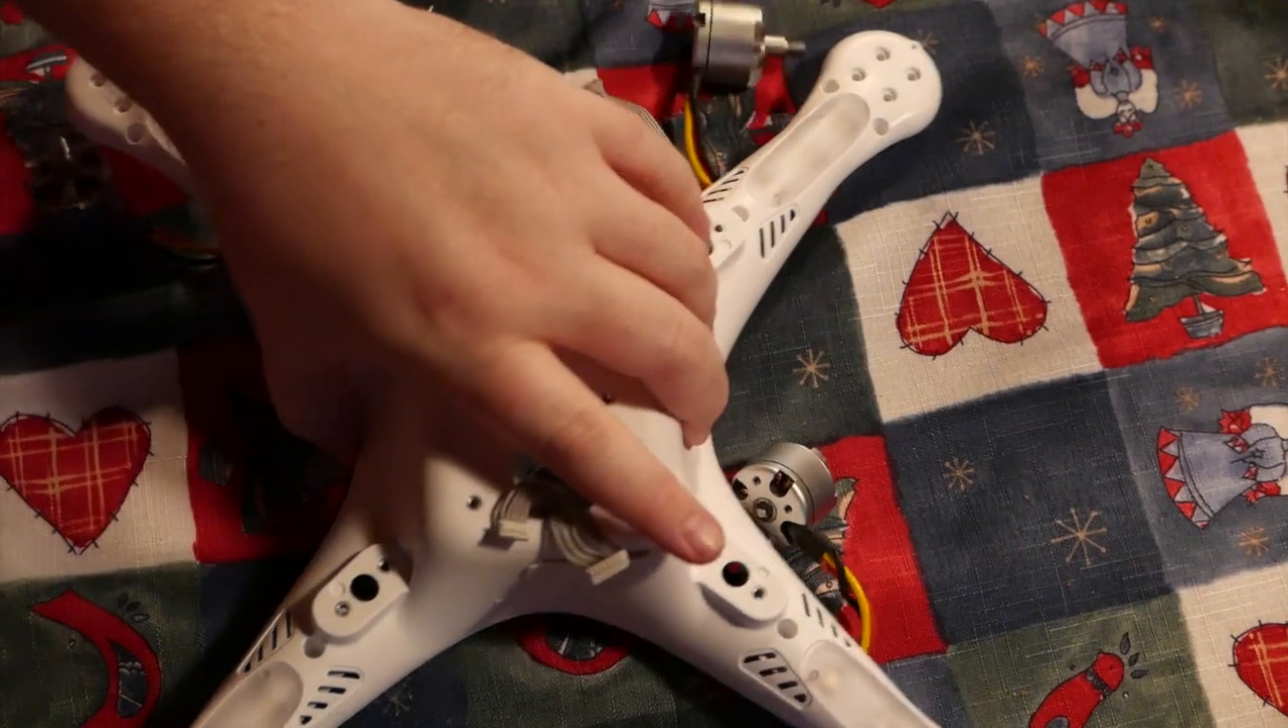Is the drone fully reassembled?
No.